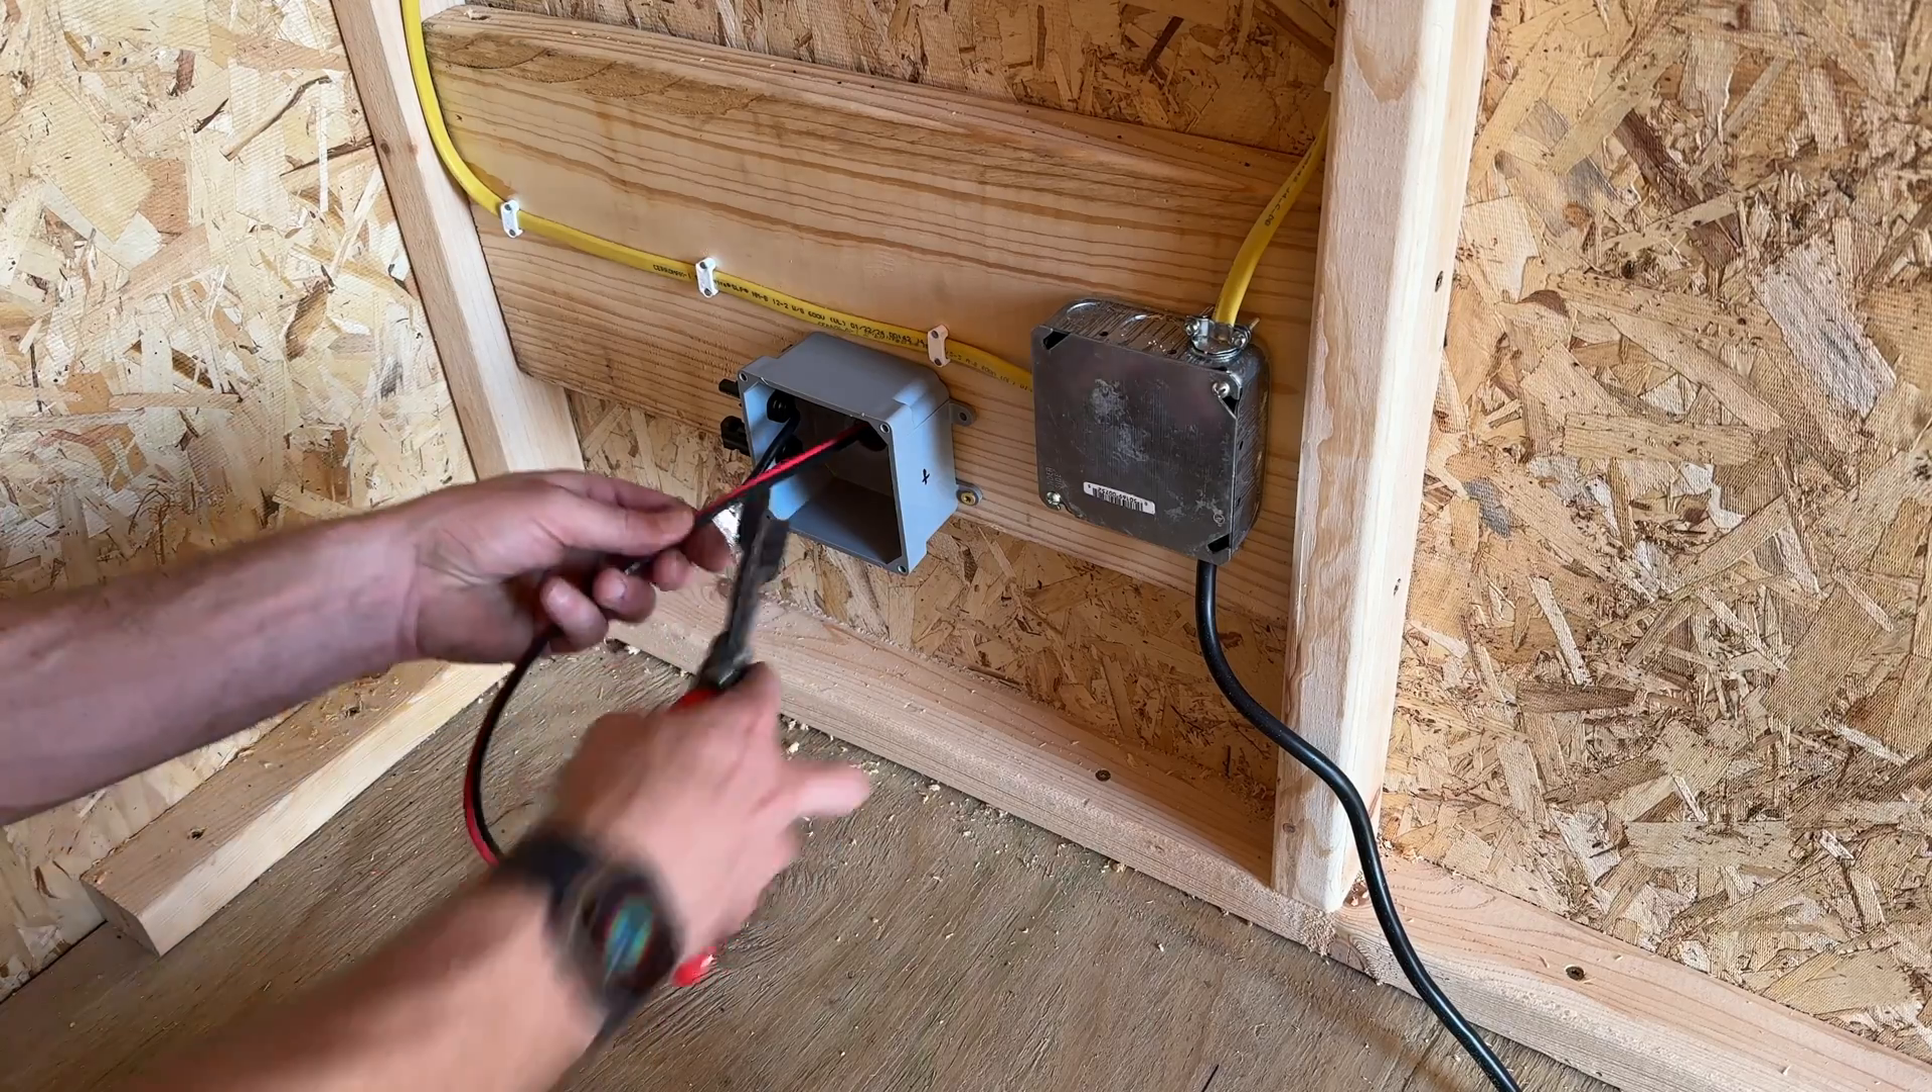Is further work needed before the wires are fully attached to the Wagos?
Yes.